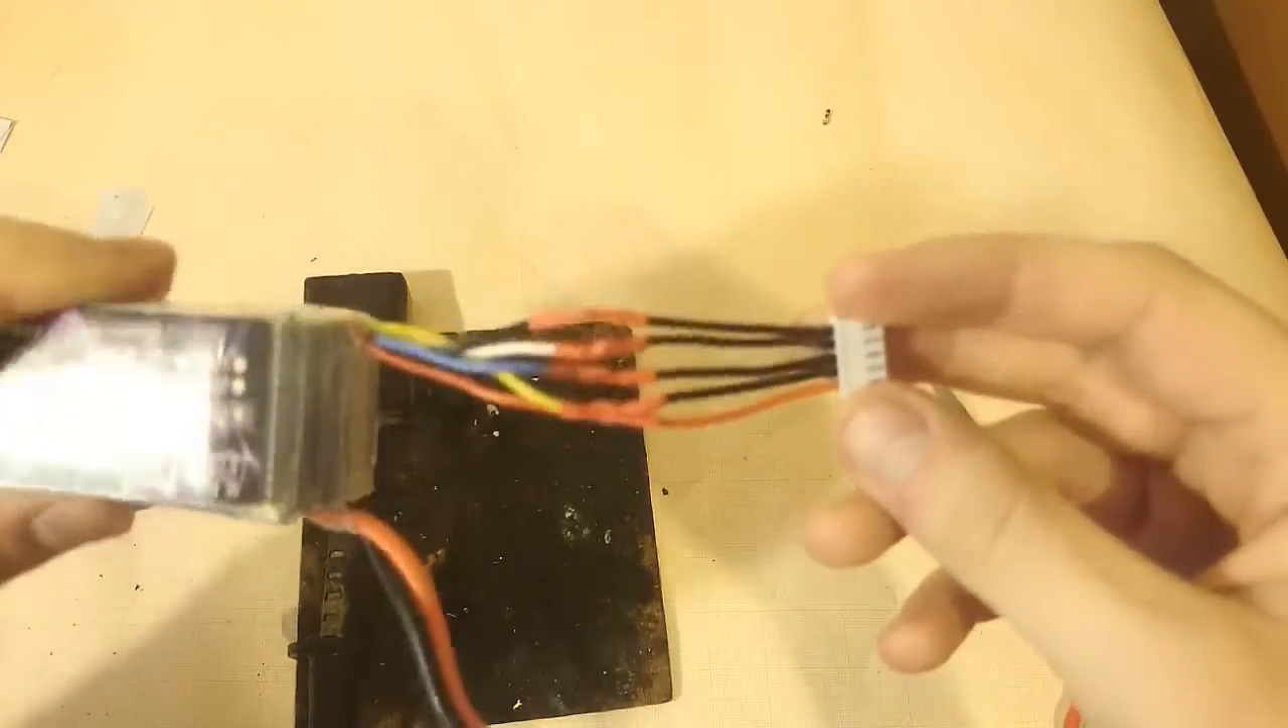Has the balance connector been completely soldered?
Yes.